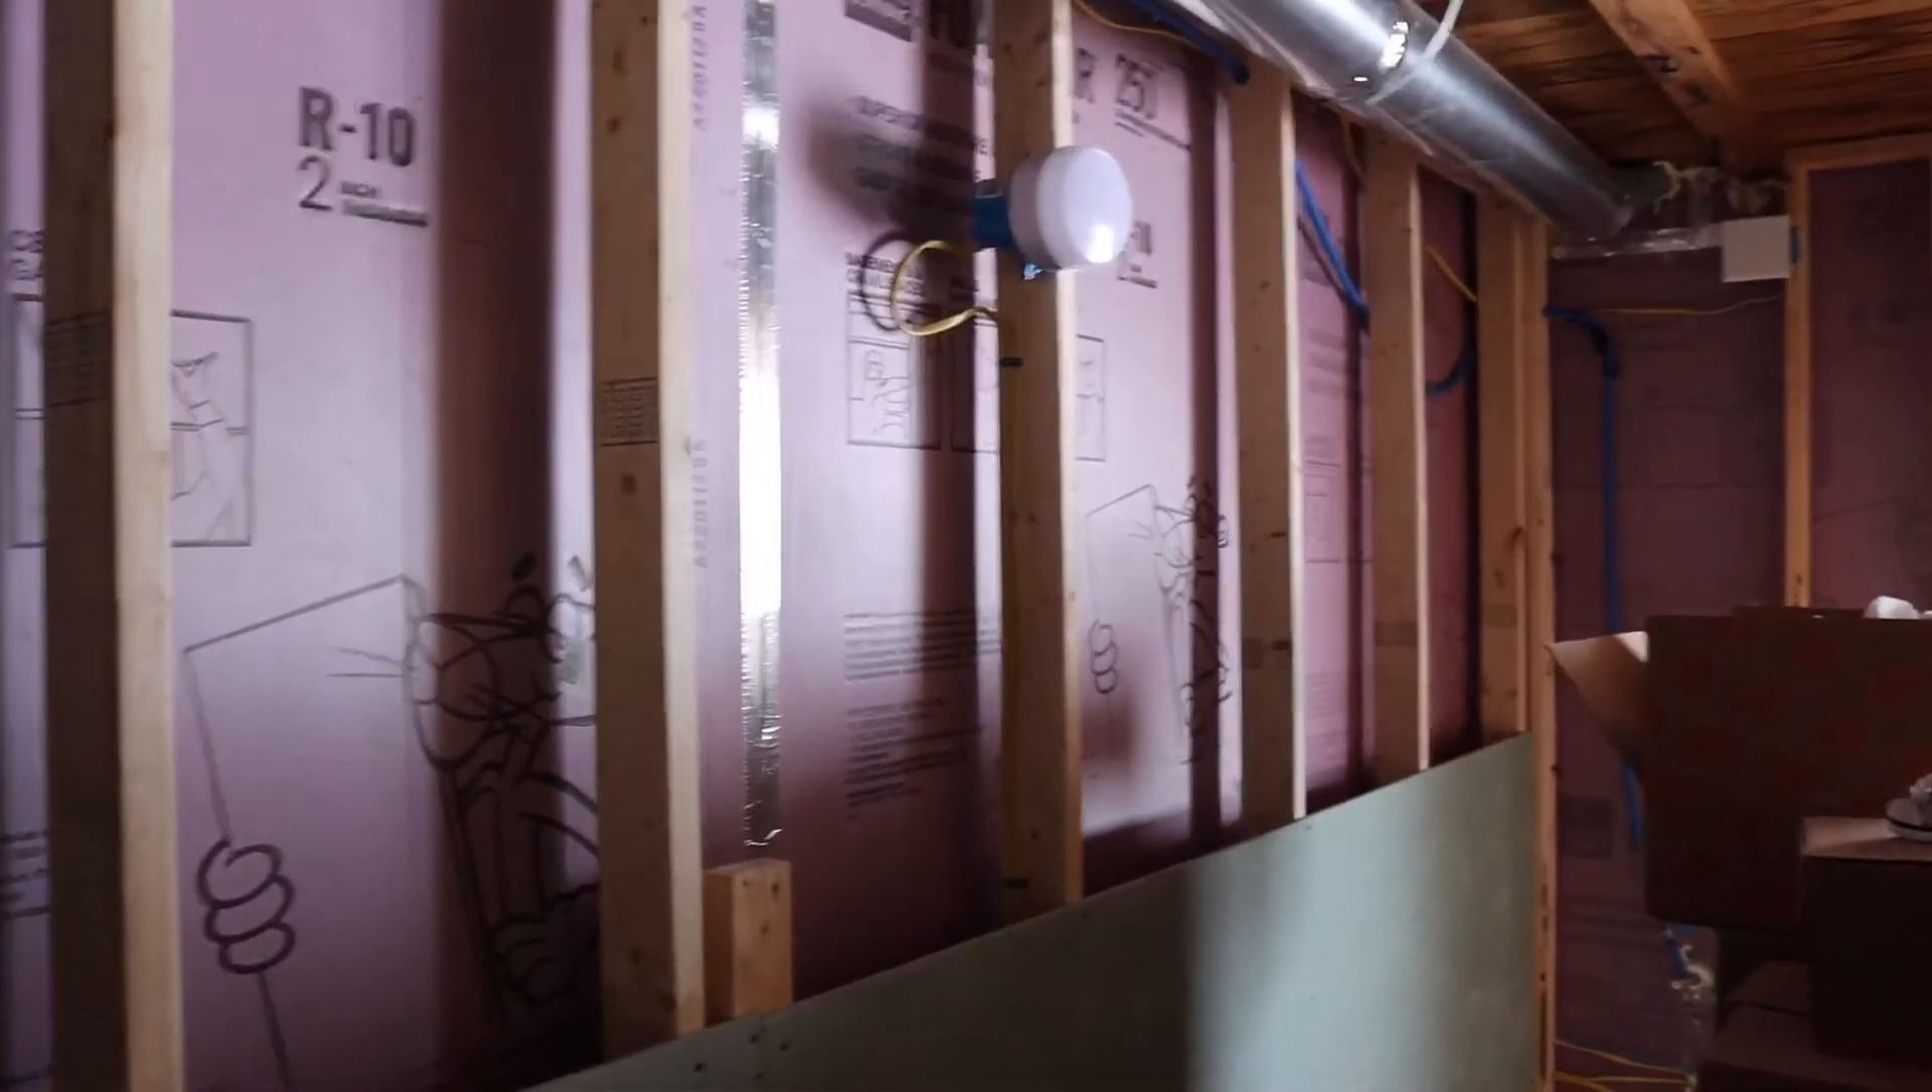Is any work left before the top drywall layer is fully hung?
Yes.